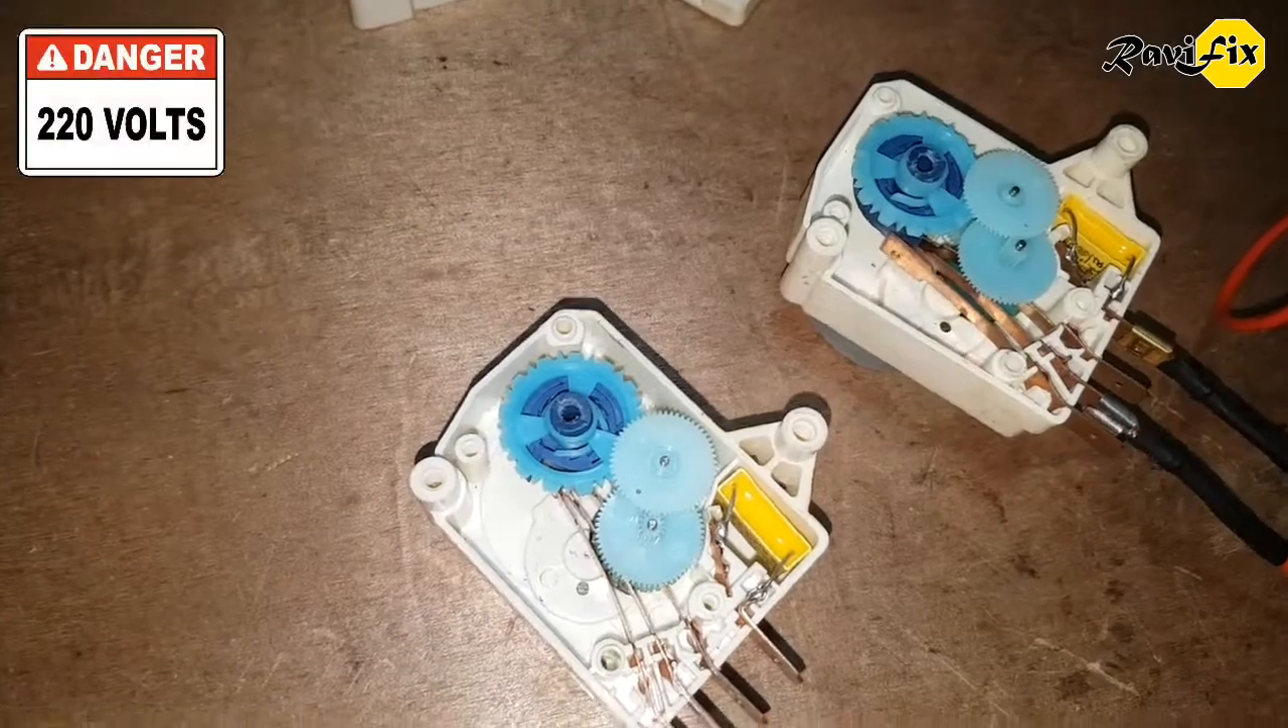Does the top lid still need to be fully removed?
No.